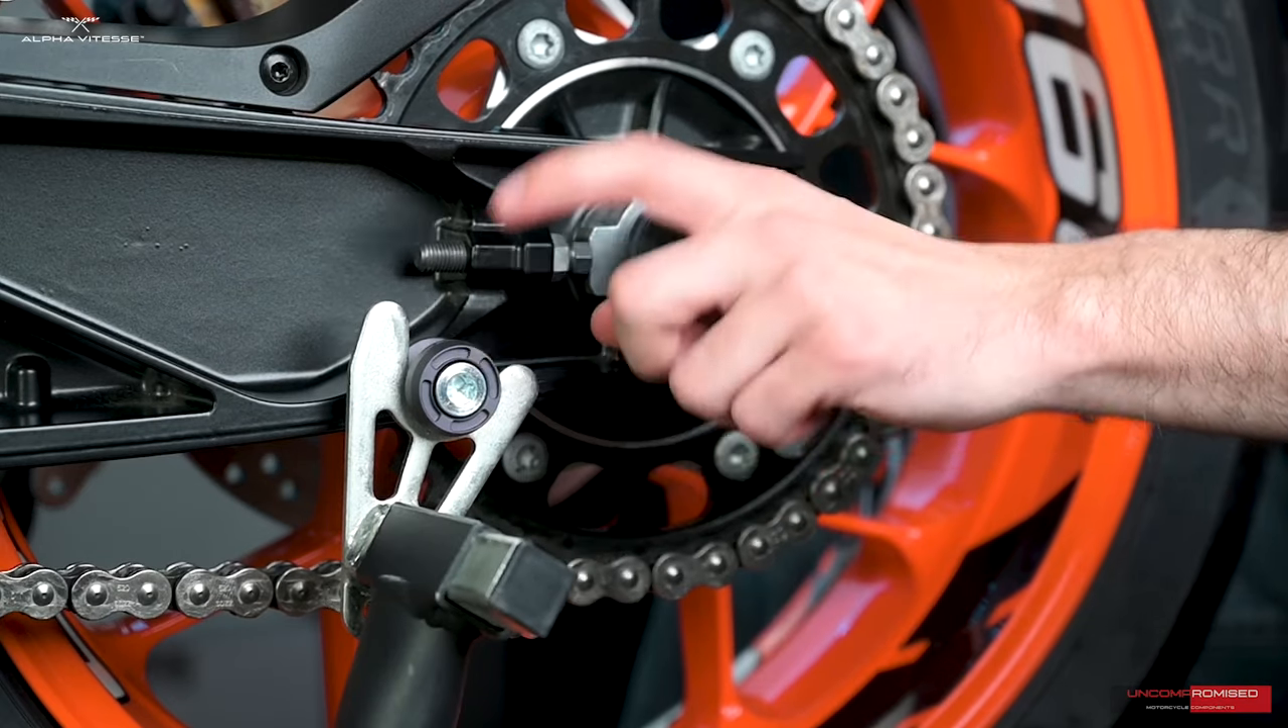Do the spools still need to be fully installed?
No.